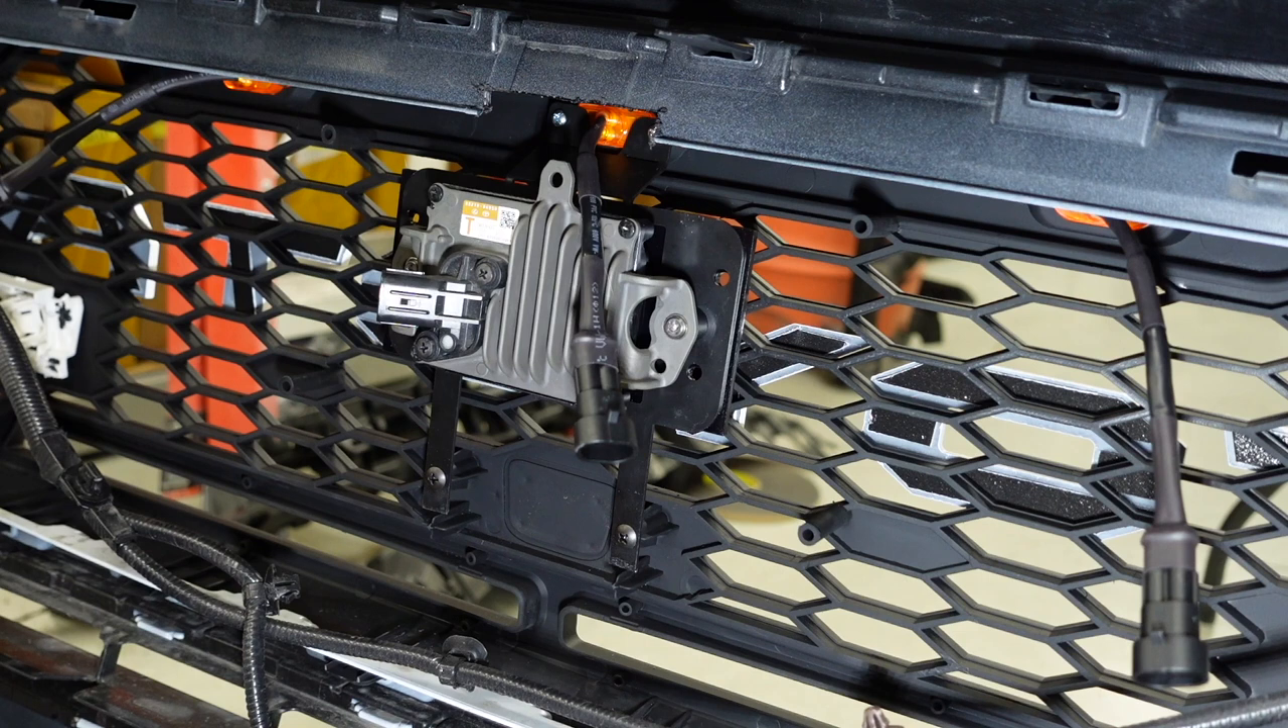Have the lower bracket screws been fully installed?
Yes.